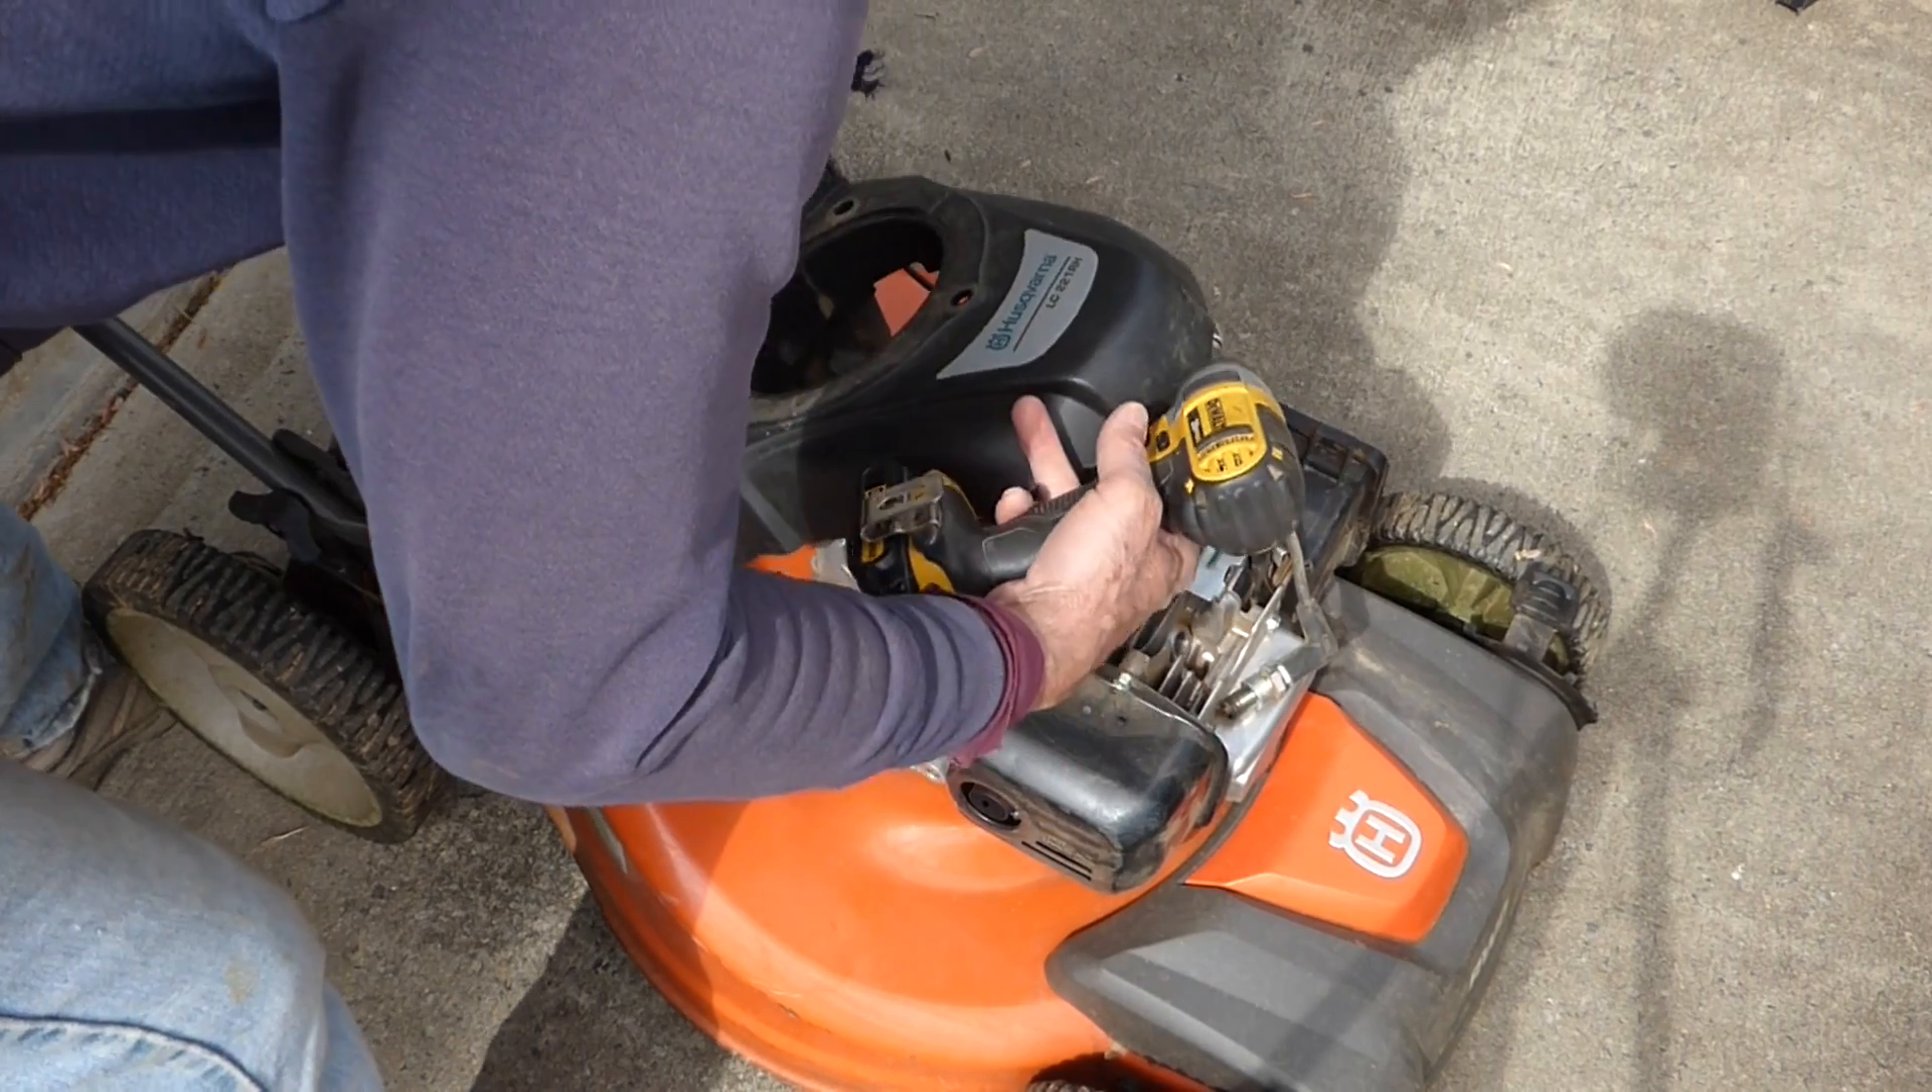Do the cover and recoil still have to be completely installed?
Yes.